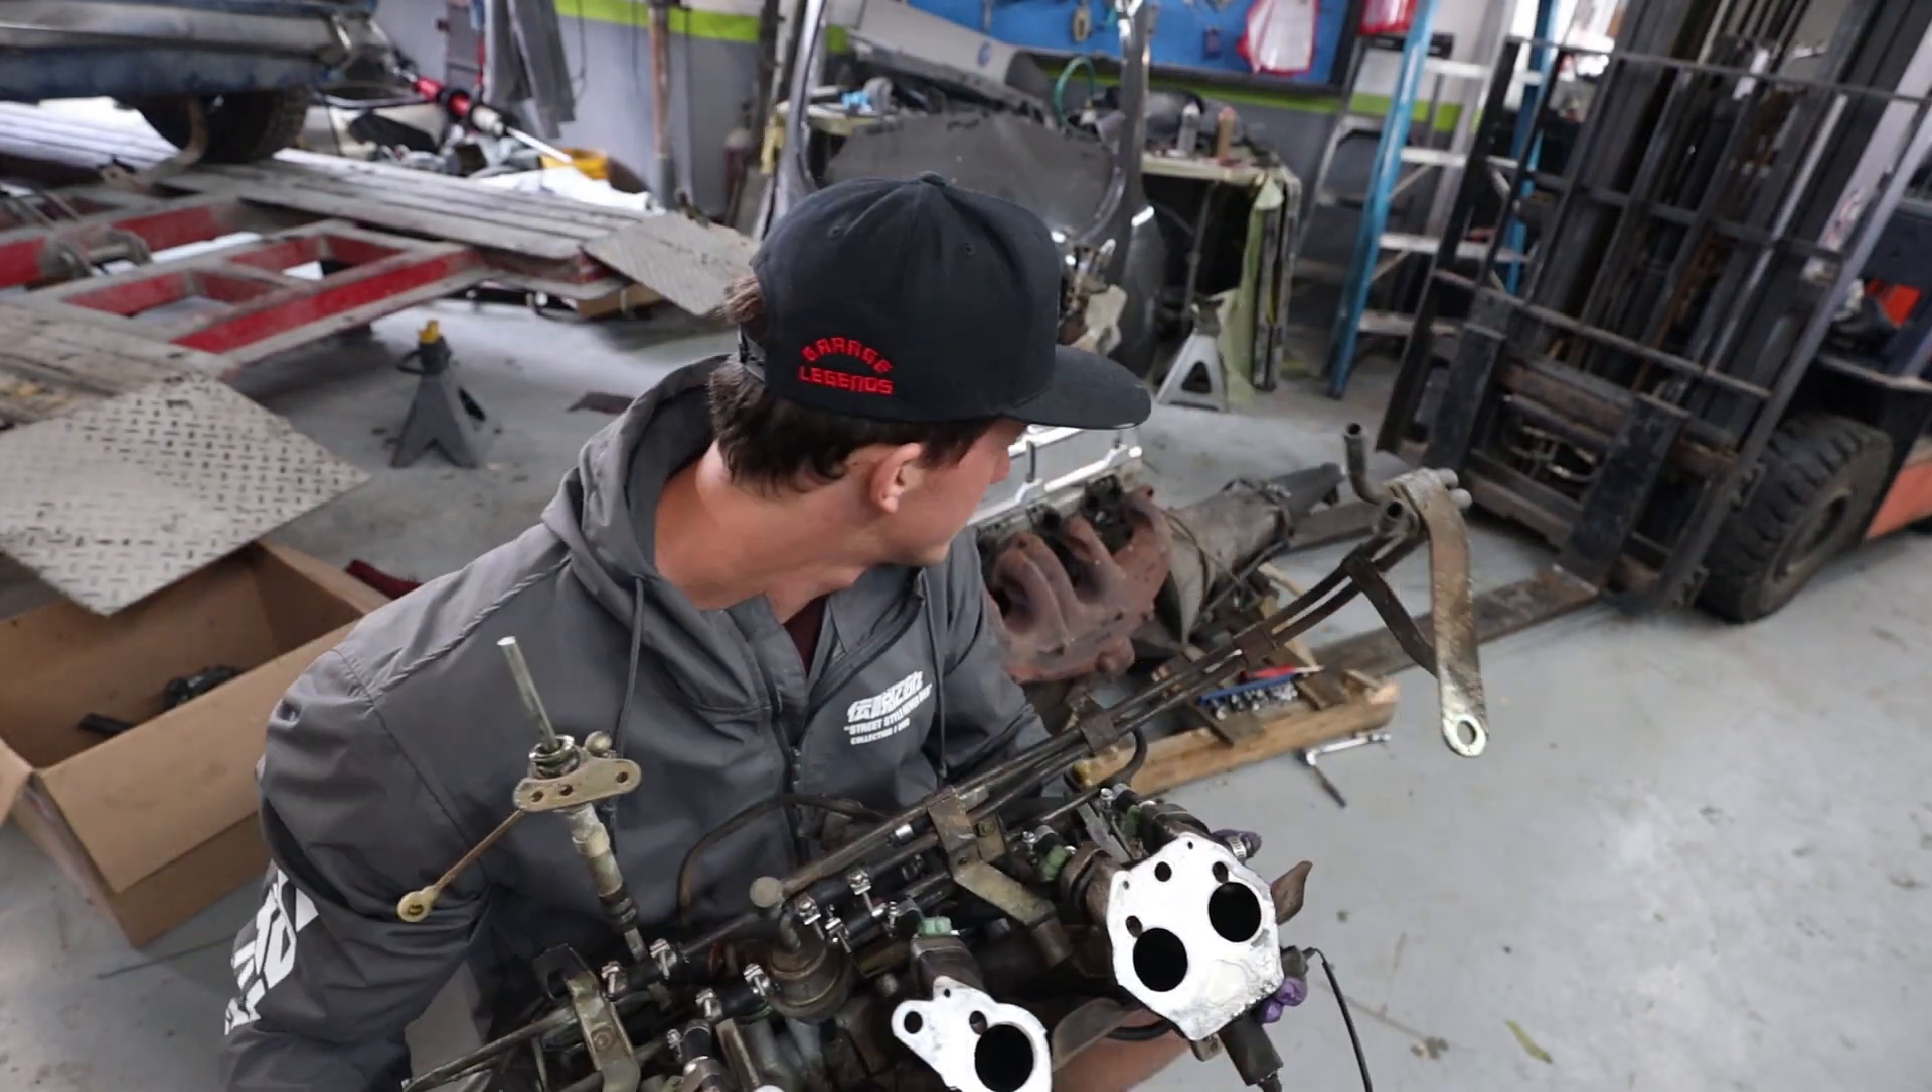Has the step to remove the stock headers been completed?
No.